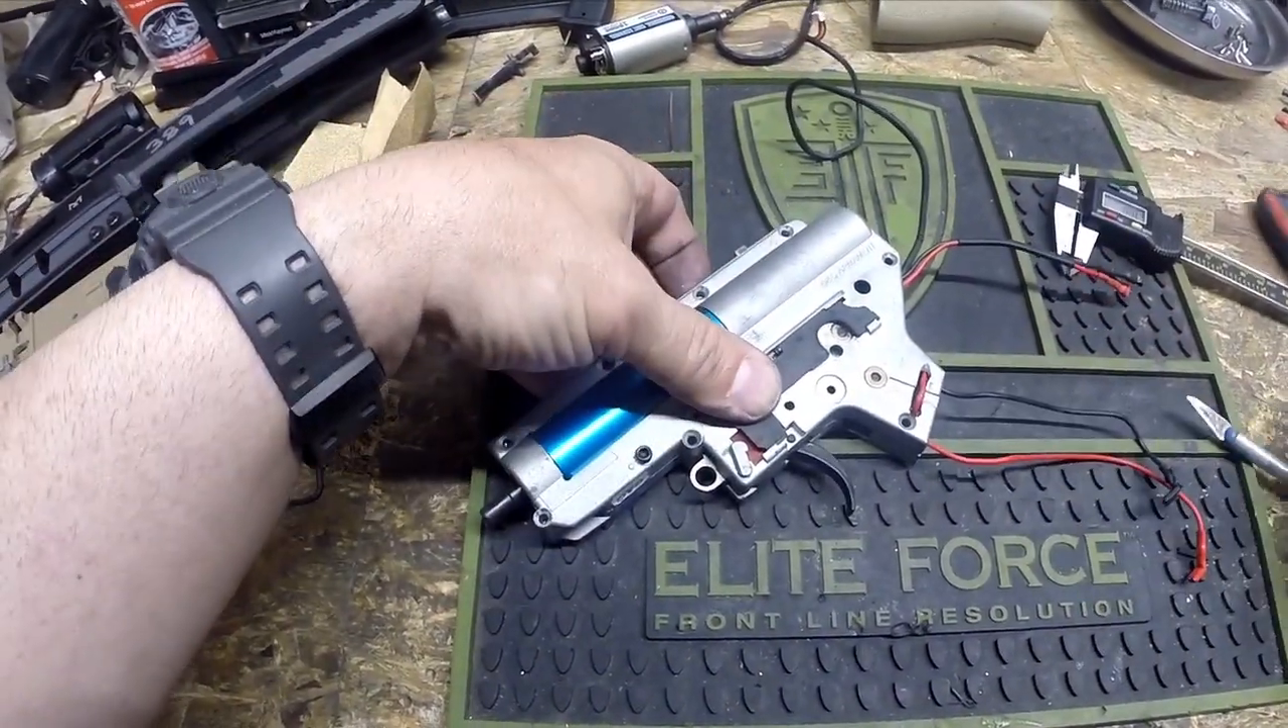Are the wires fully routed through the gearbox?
Yes.